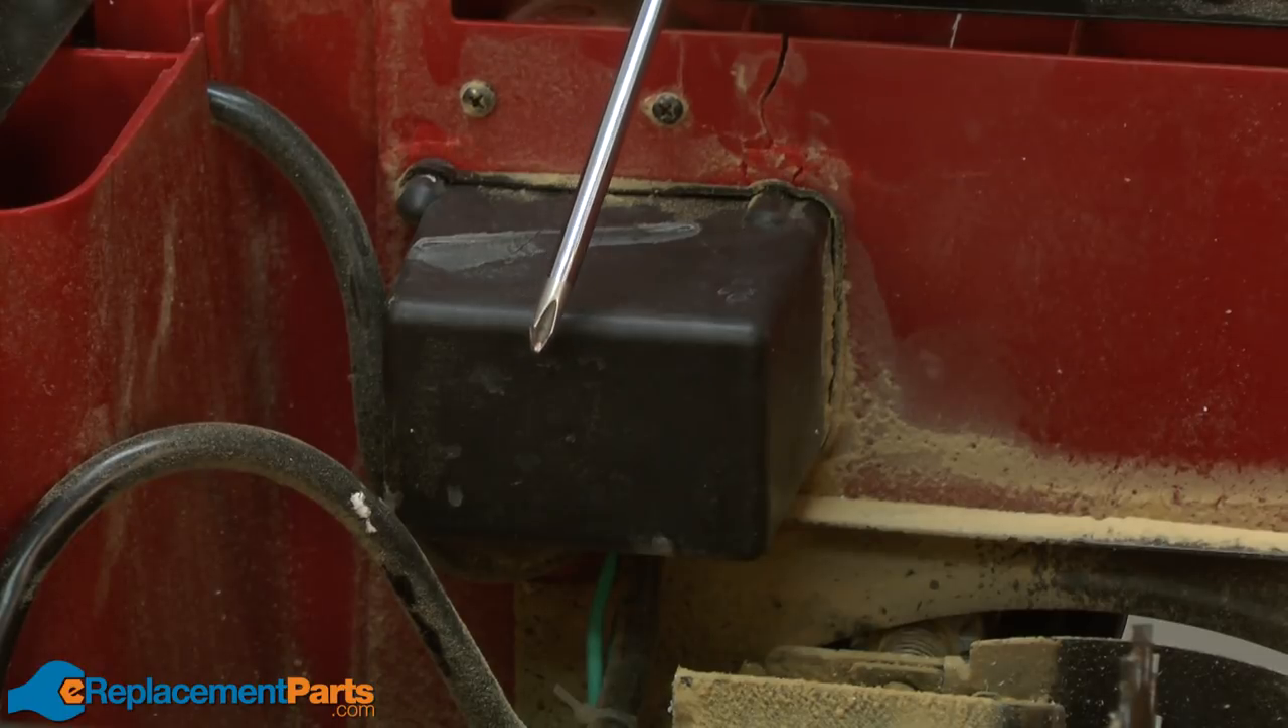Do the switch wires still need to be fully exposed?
Yes.